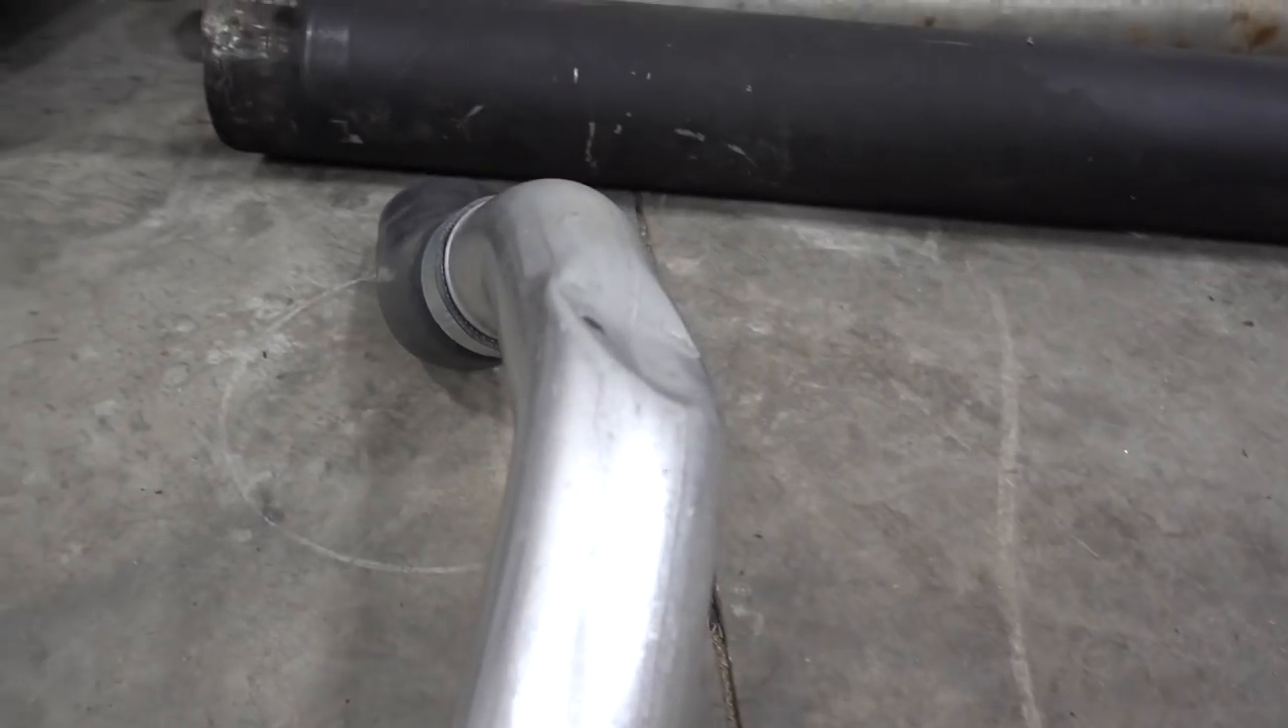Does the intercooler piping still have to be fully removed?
No.